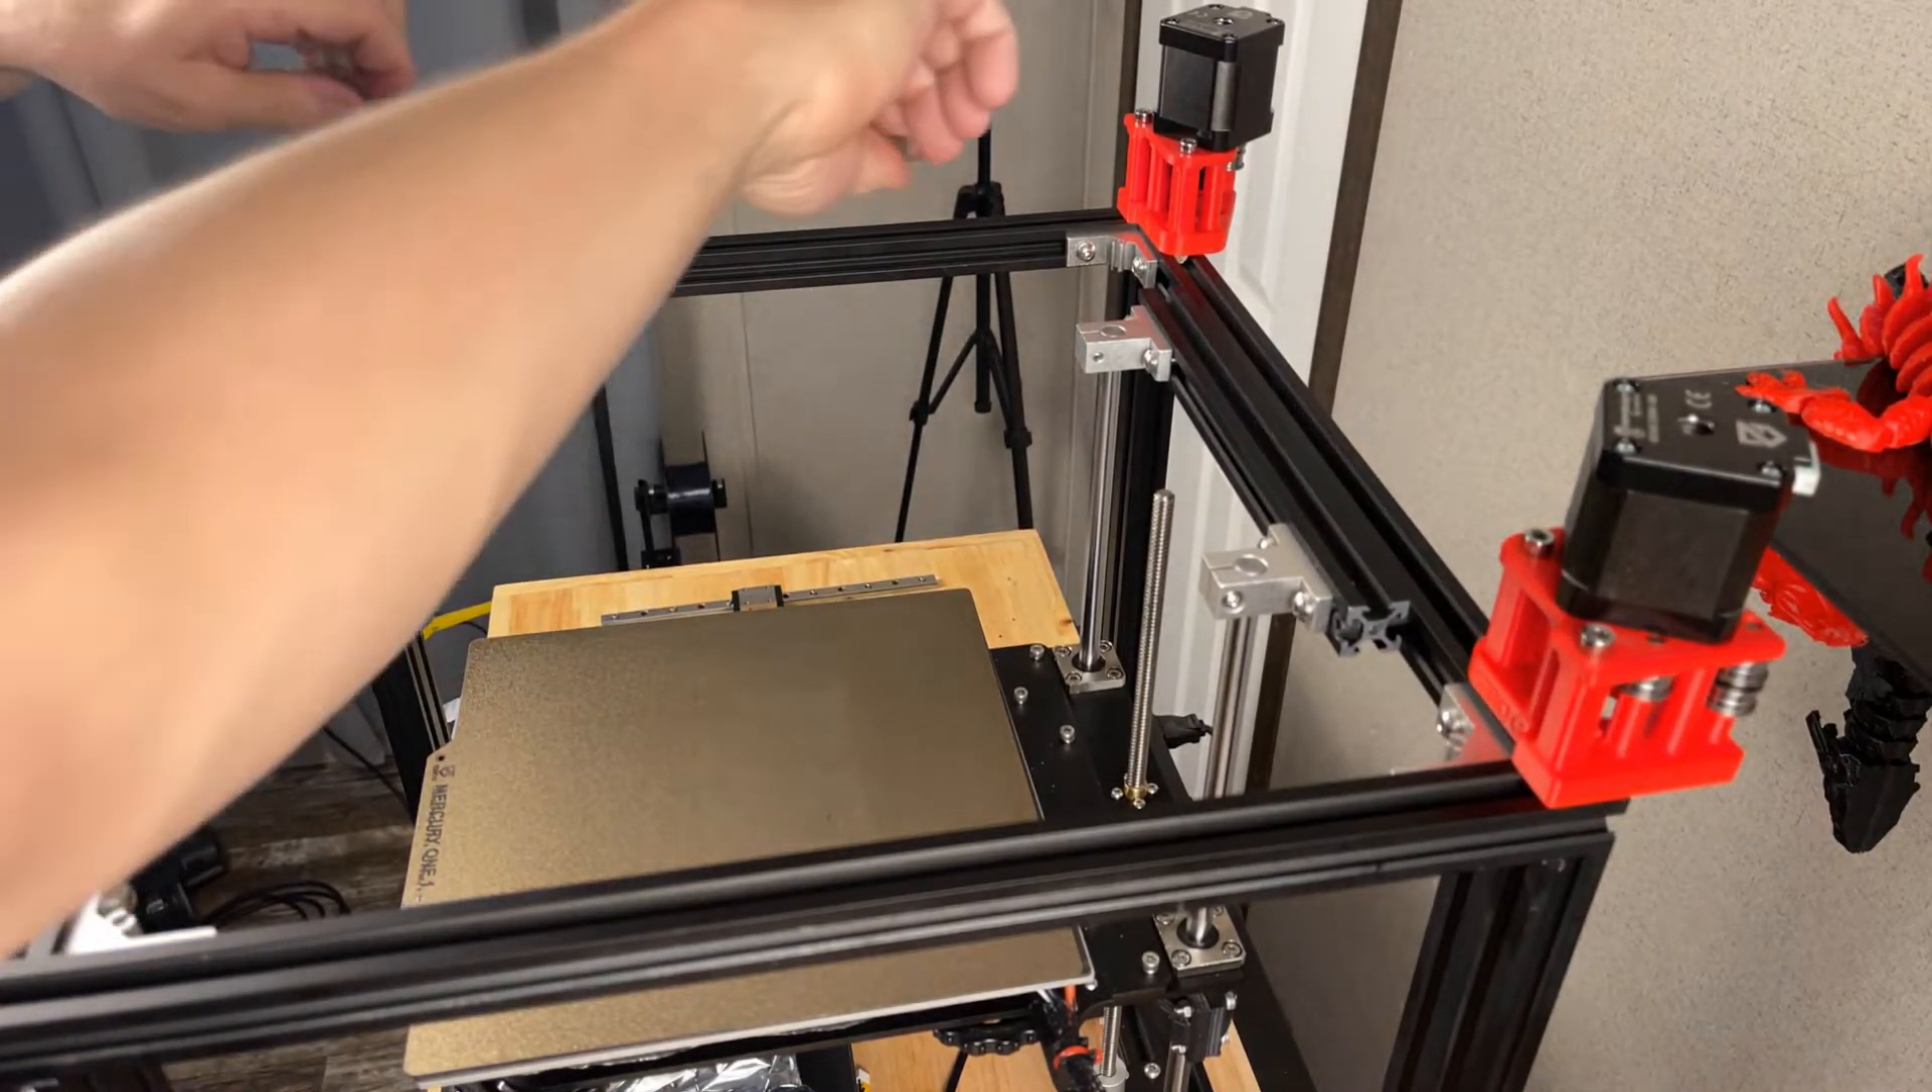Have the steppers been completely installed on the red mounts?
Yes.